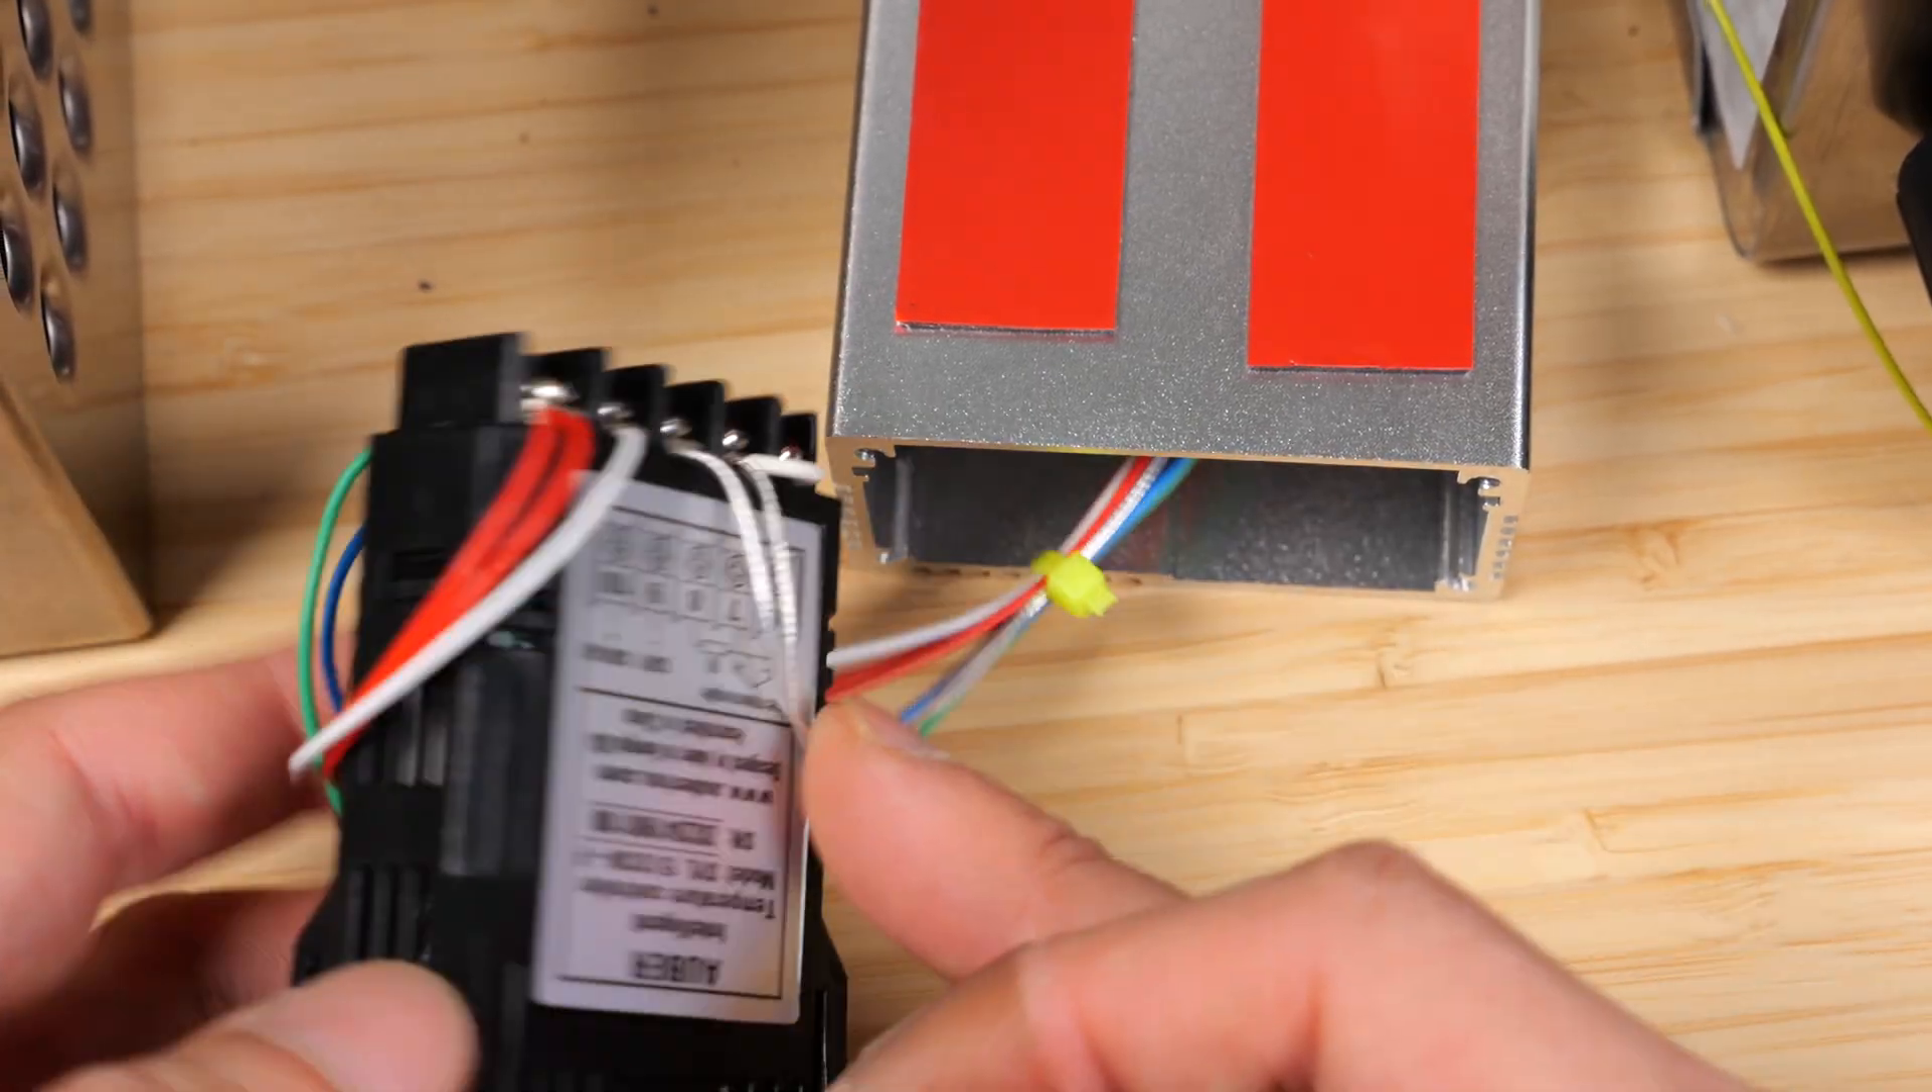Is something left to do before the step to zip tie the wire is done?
No.